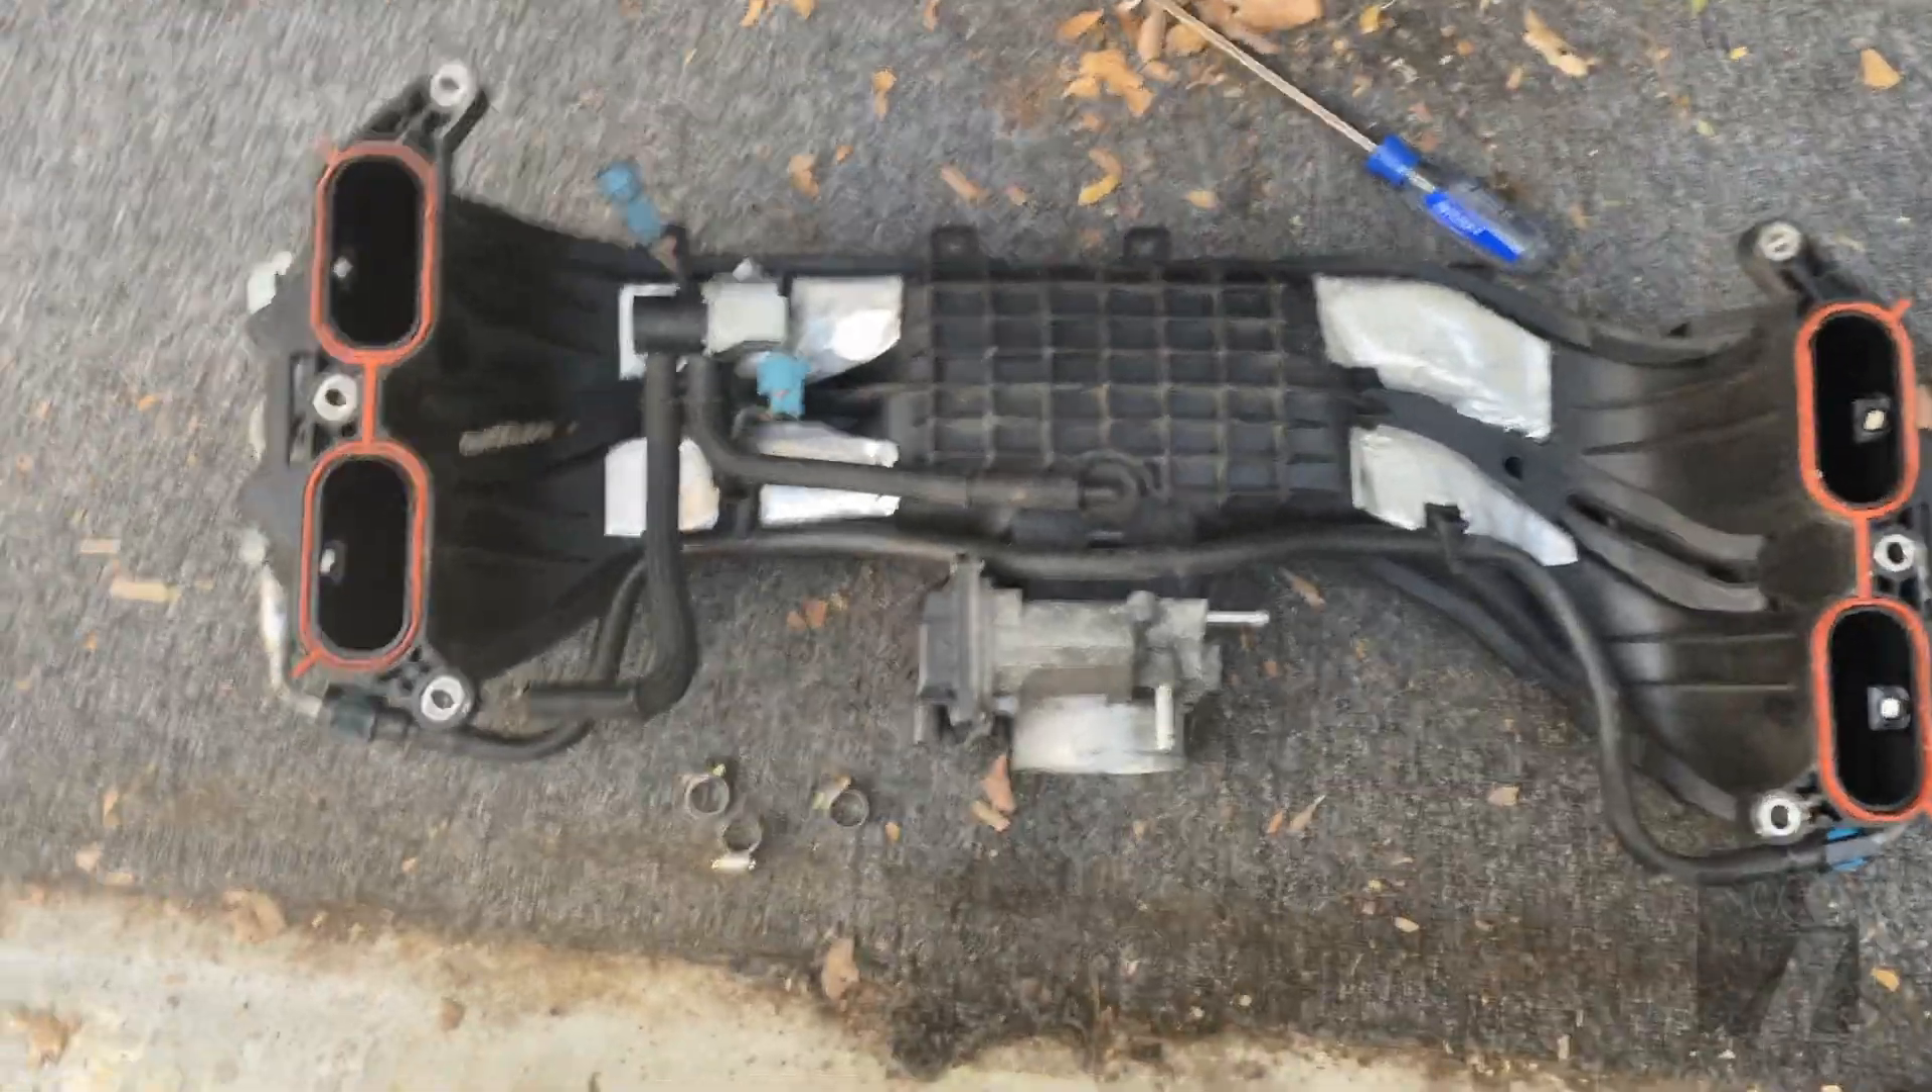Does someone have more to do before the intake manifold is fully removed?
No.